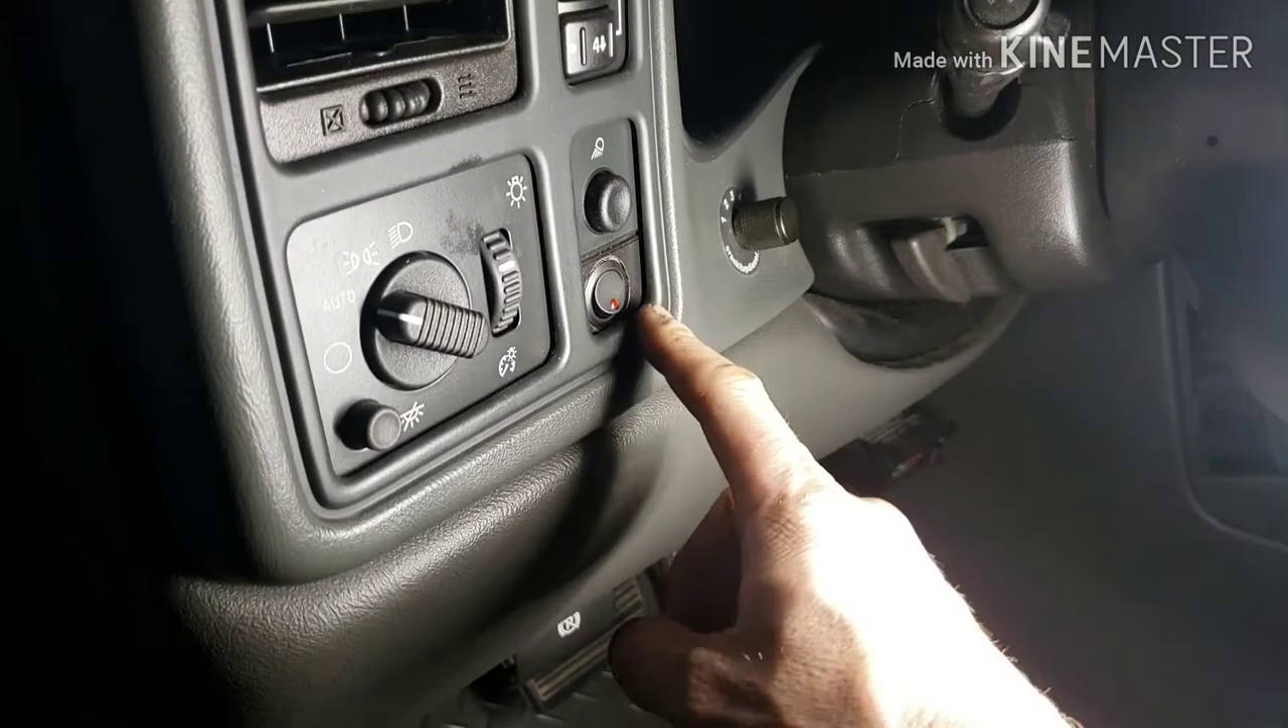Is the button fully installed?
Yes.